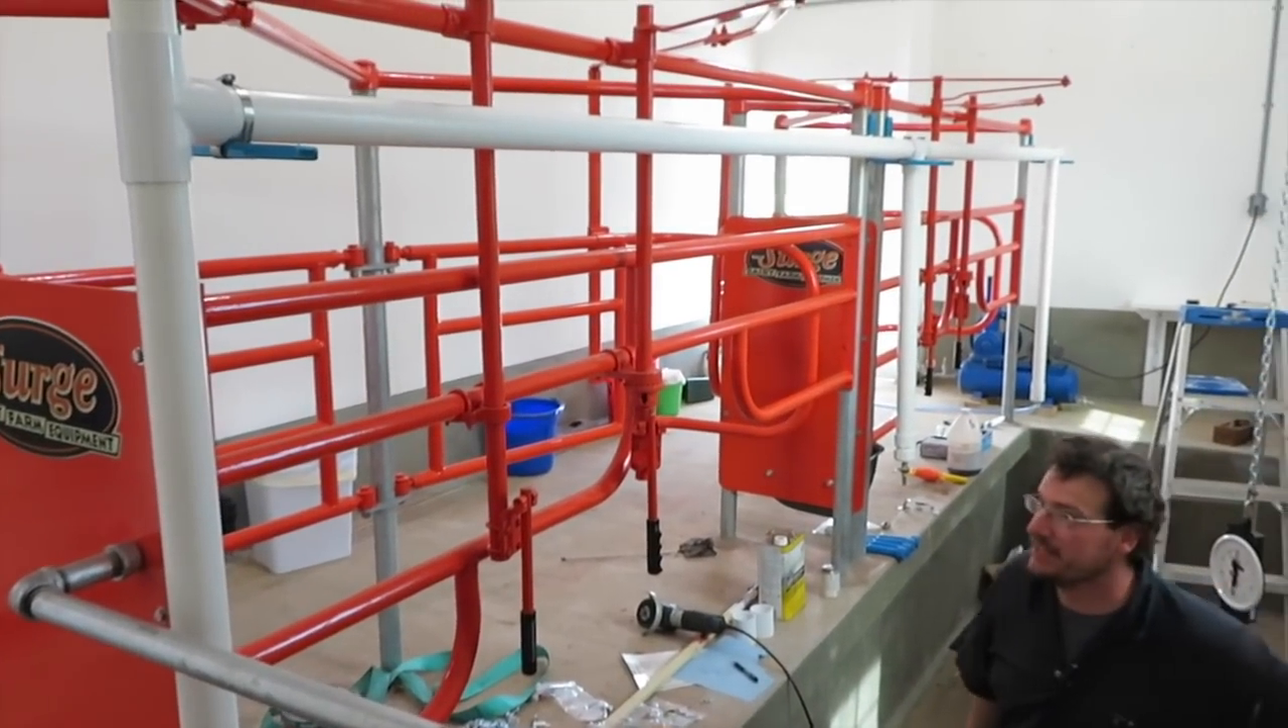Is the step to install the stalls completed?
Yes.